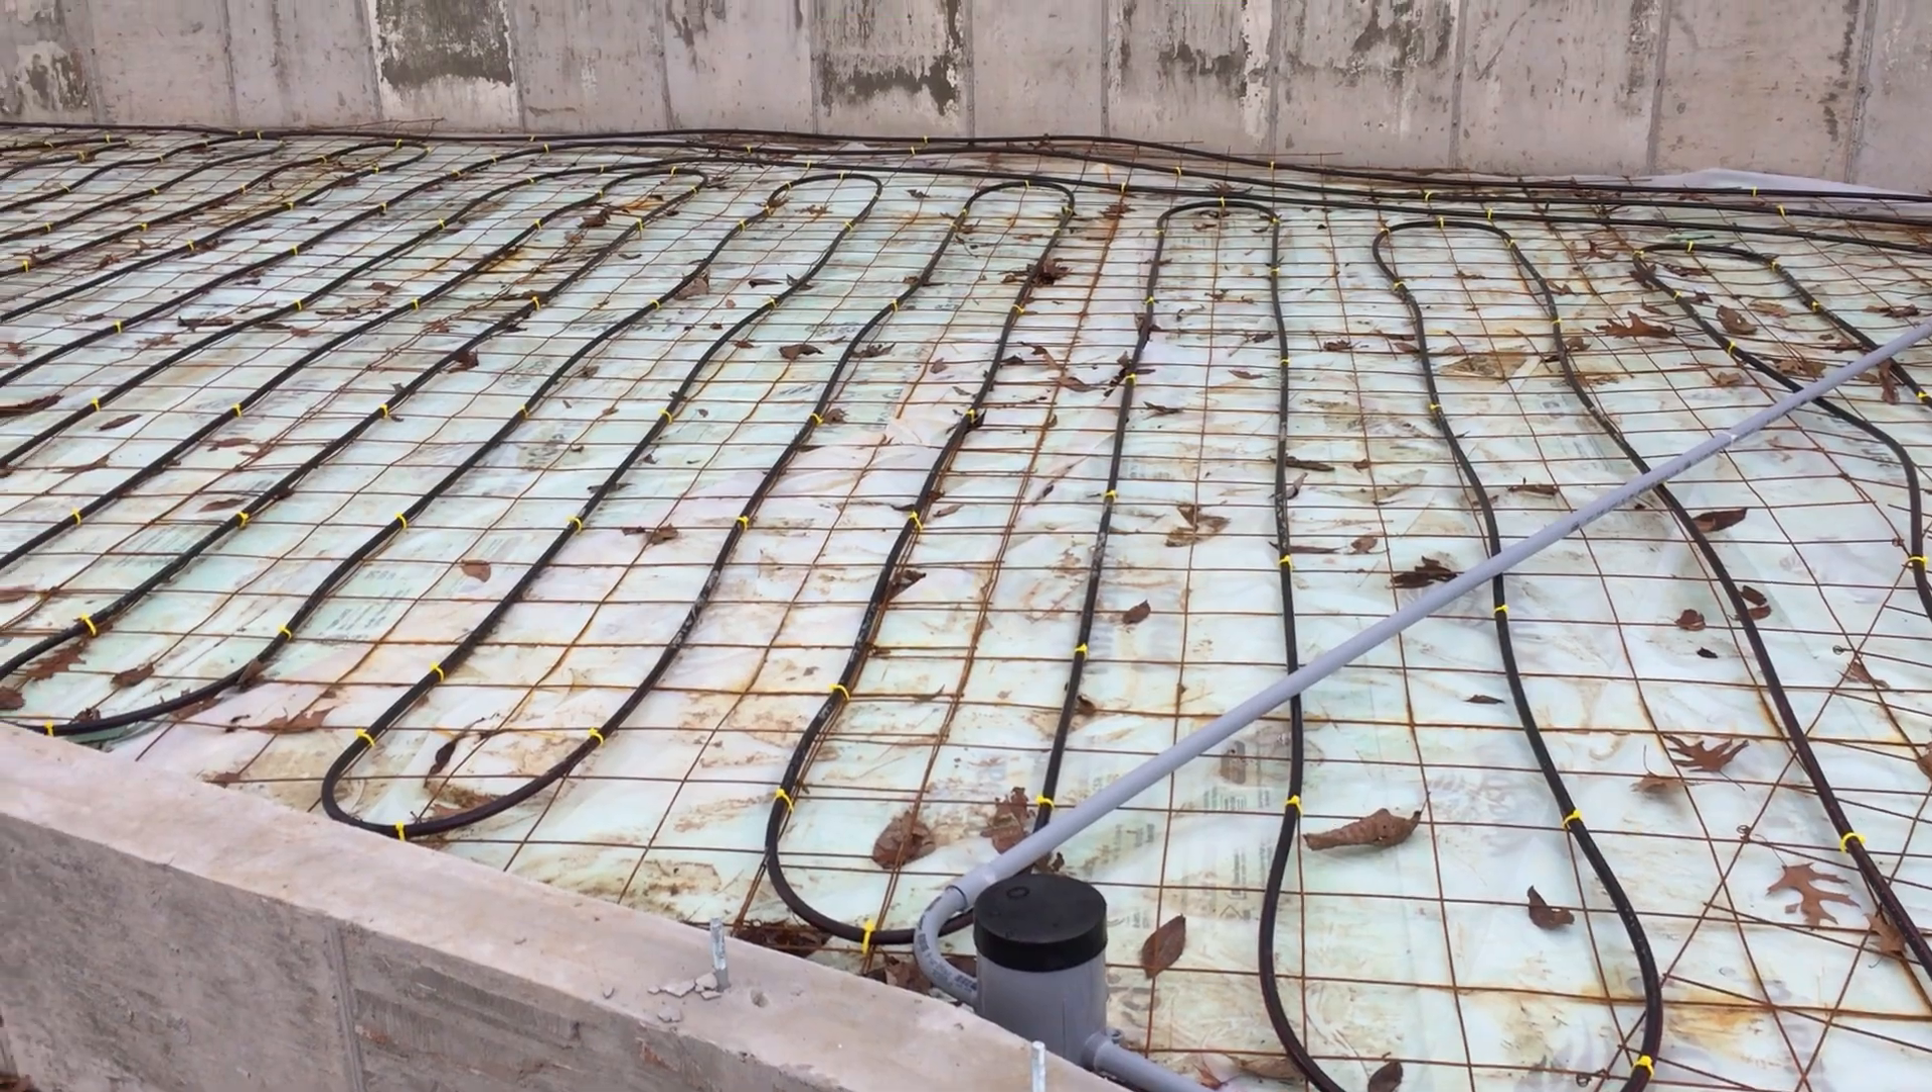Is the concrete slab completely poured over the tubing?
No.